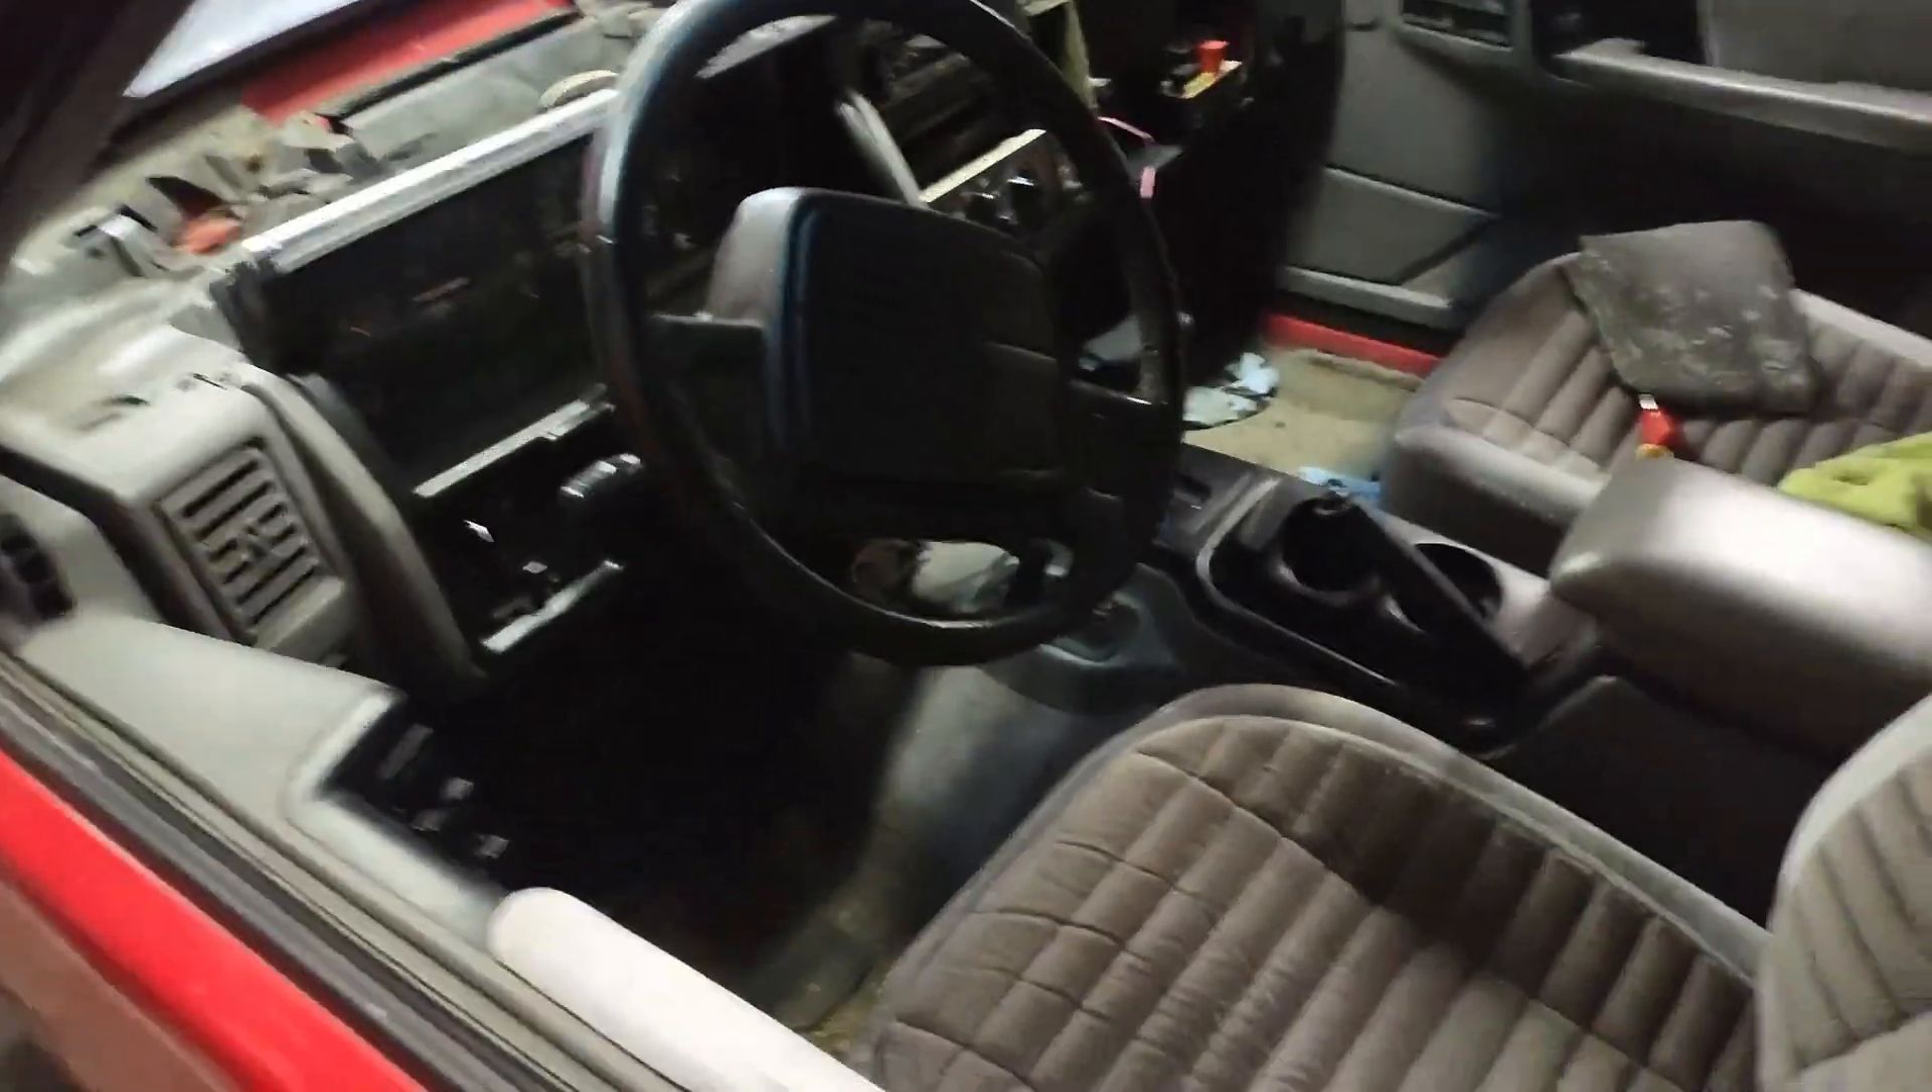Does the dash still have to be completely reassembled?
Yes.